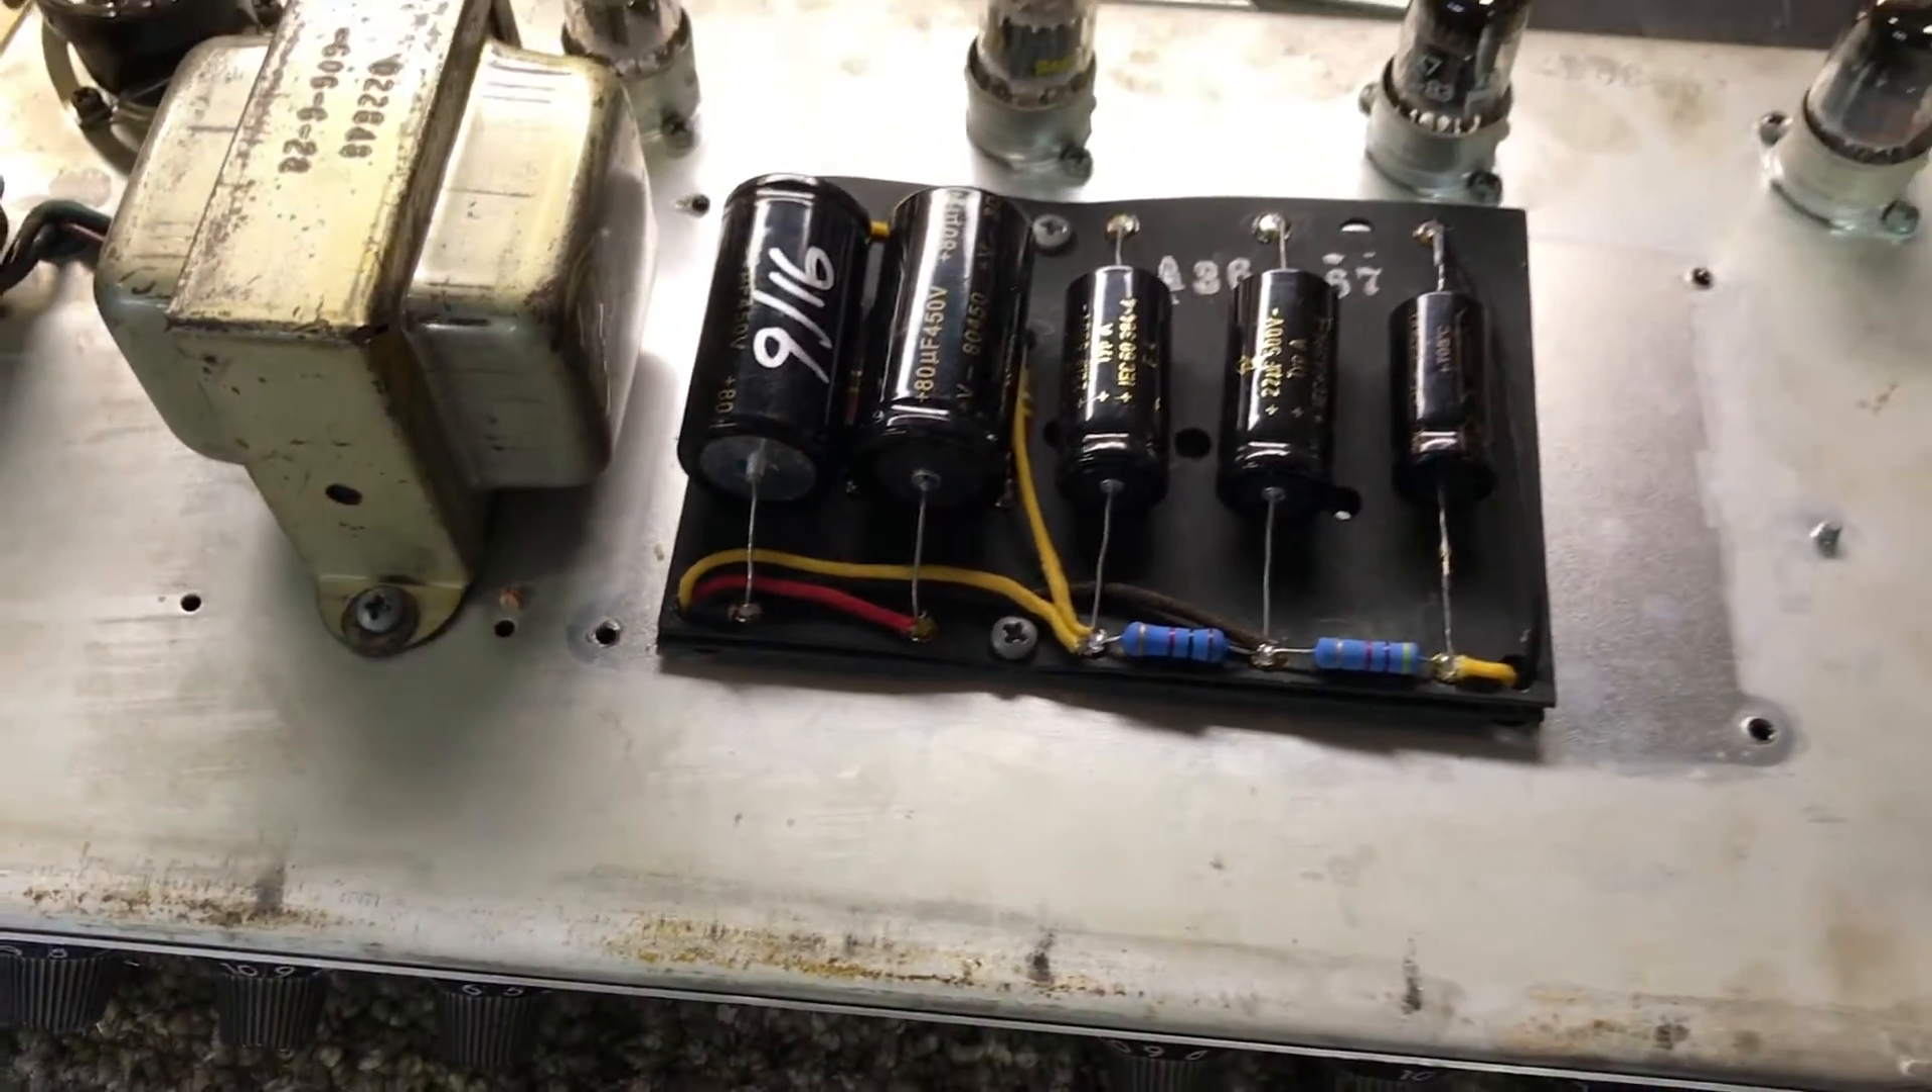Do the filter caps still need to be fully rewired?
No.